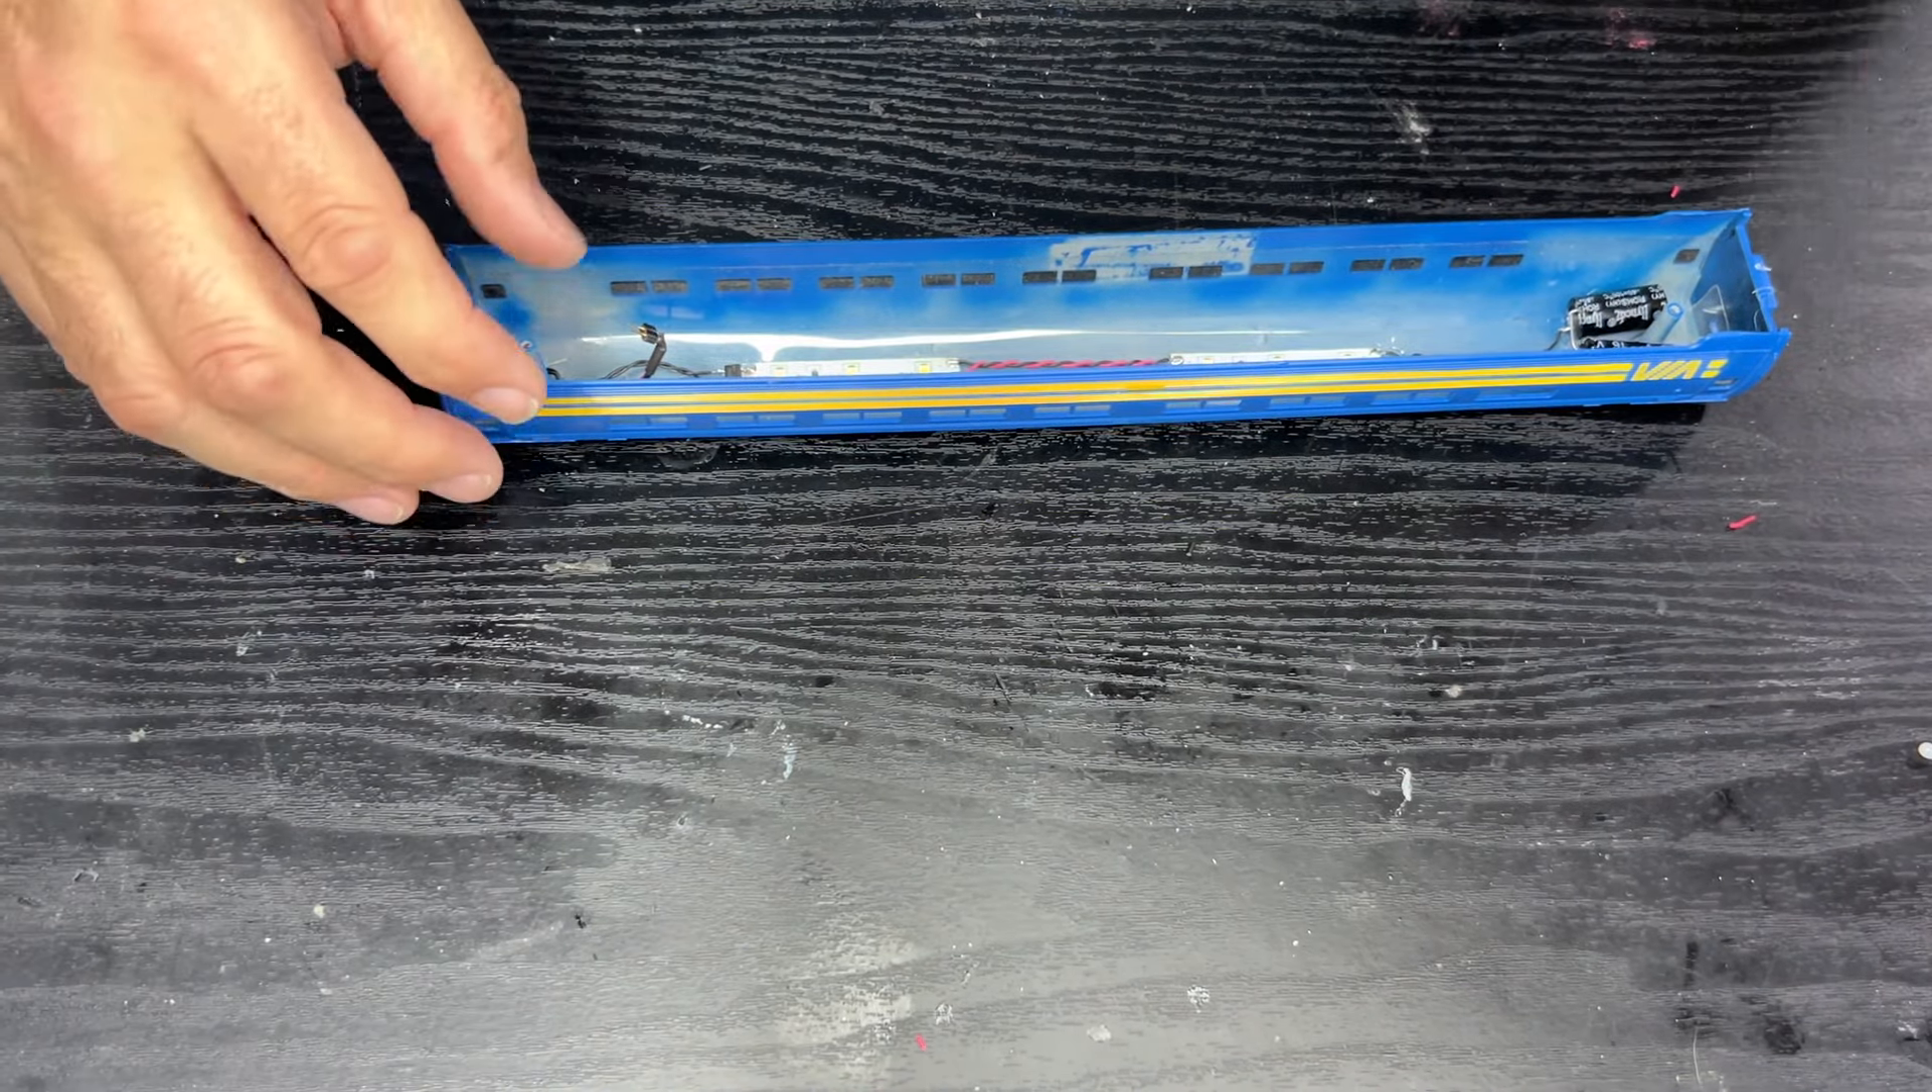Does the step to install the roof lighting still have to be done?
No.